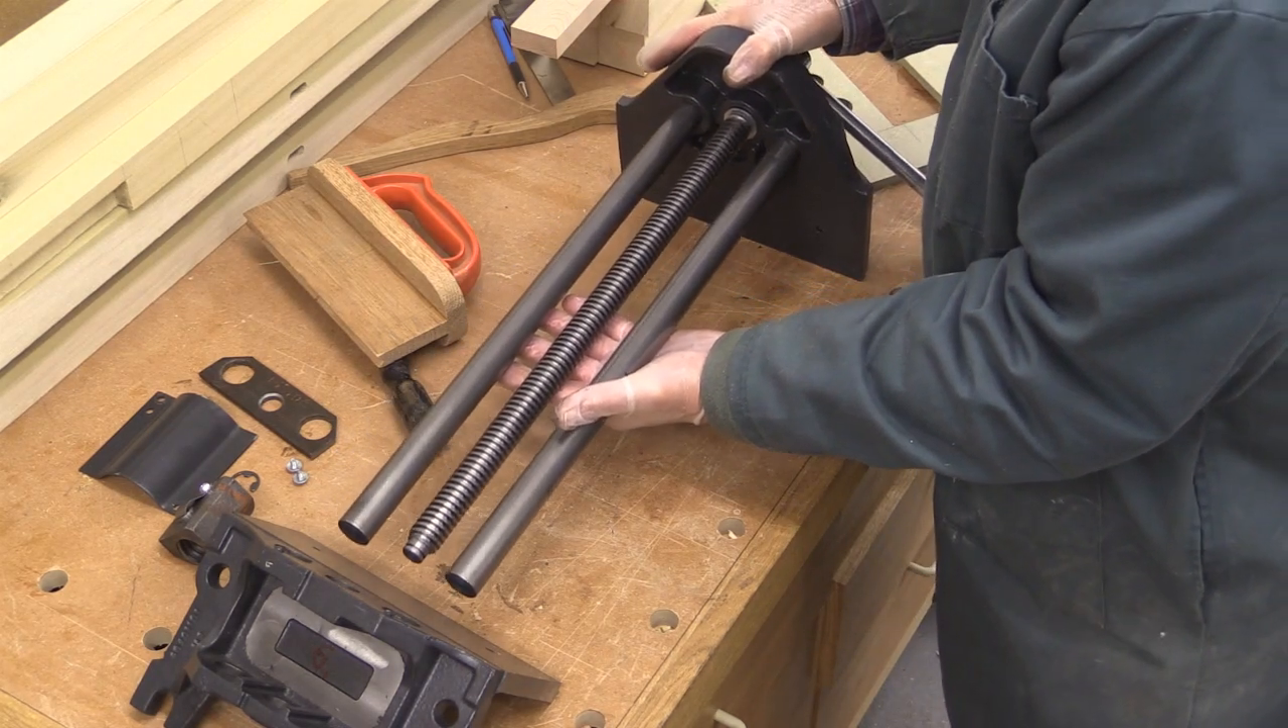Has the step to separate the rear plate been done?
Yes.